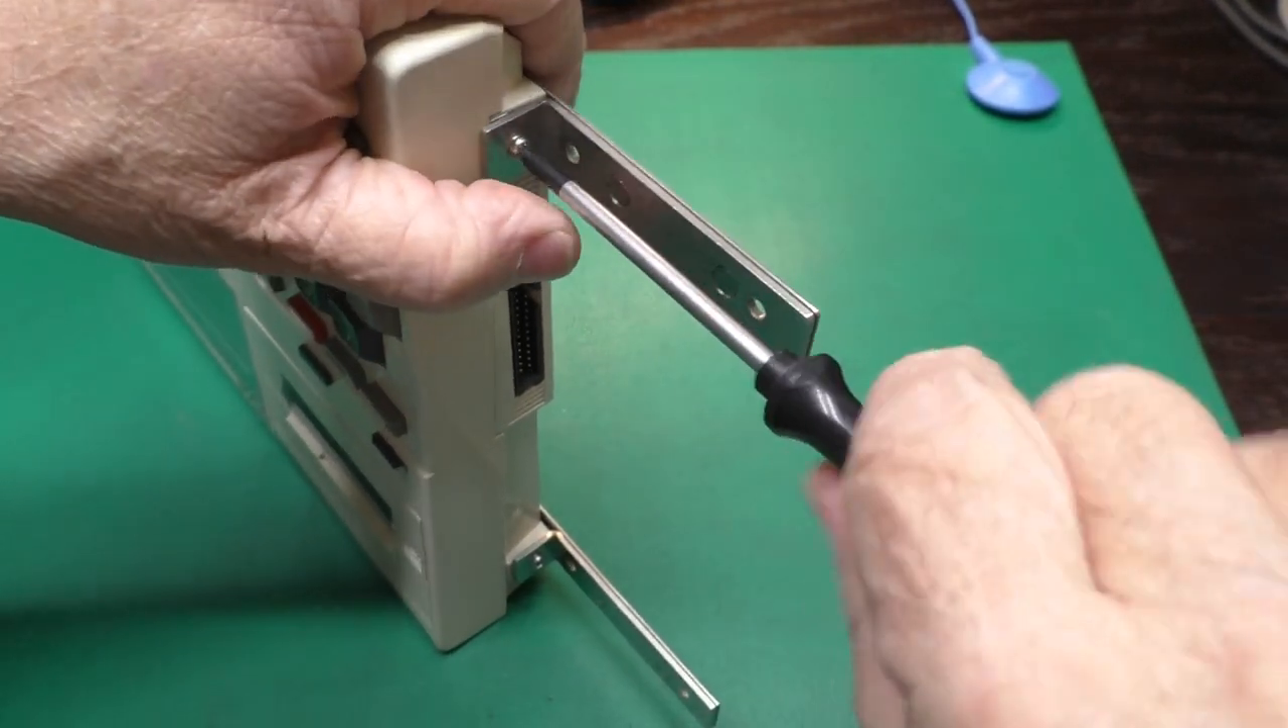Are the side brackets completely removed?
No.